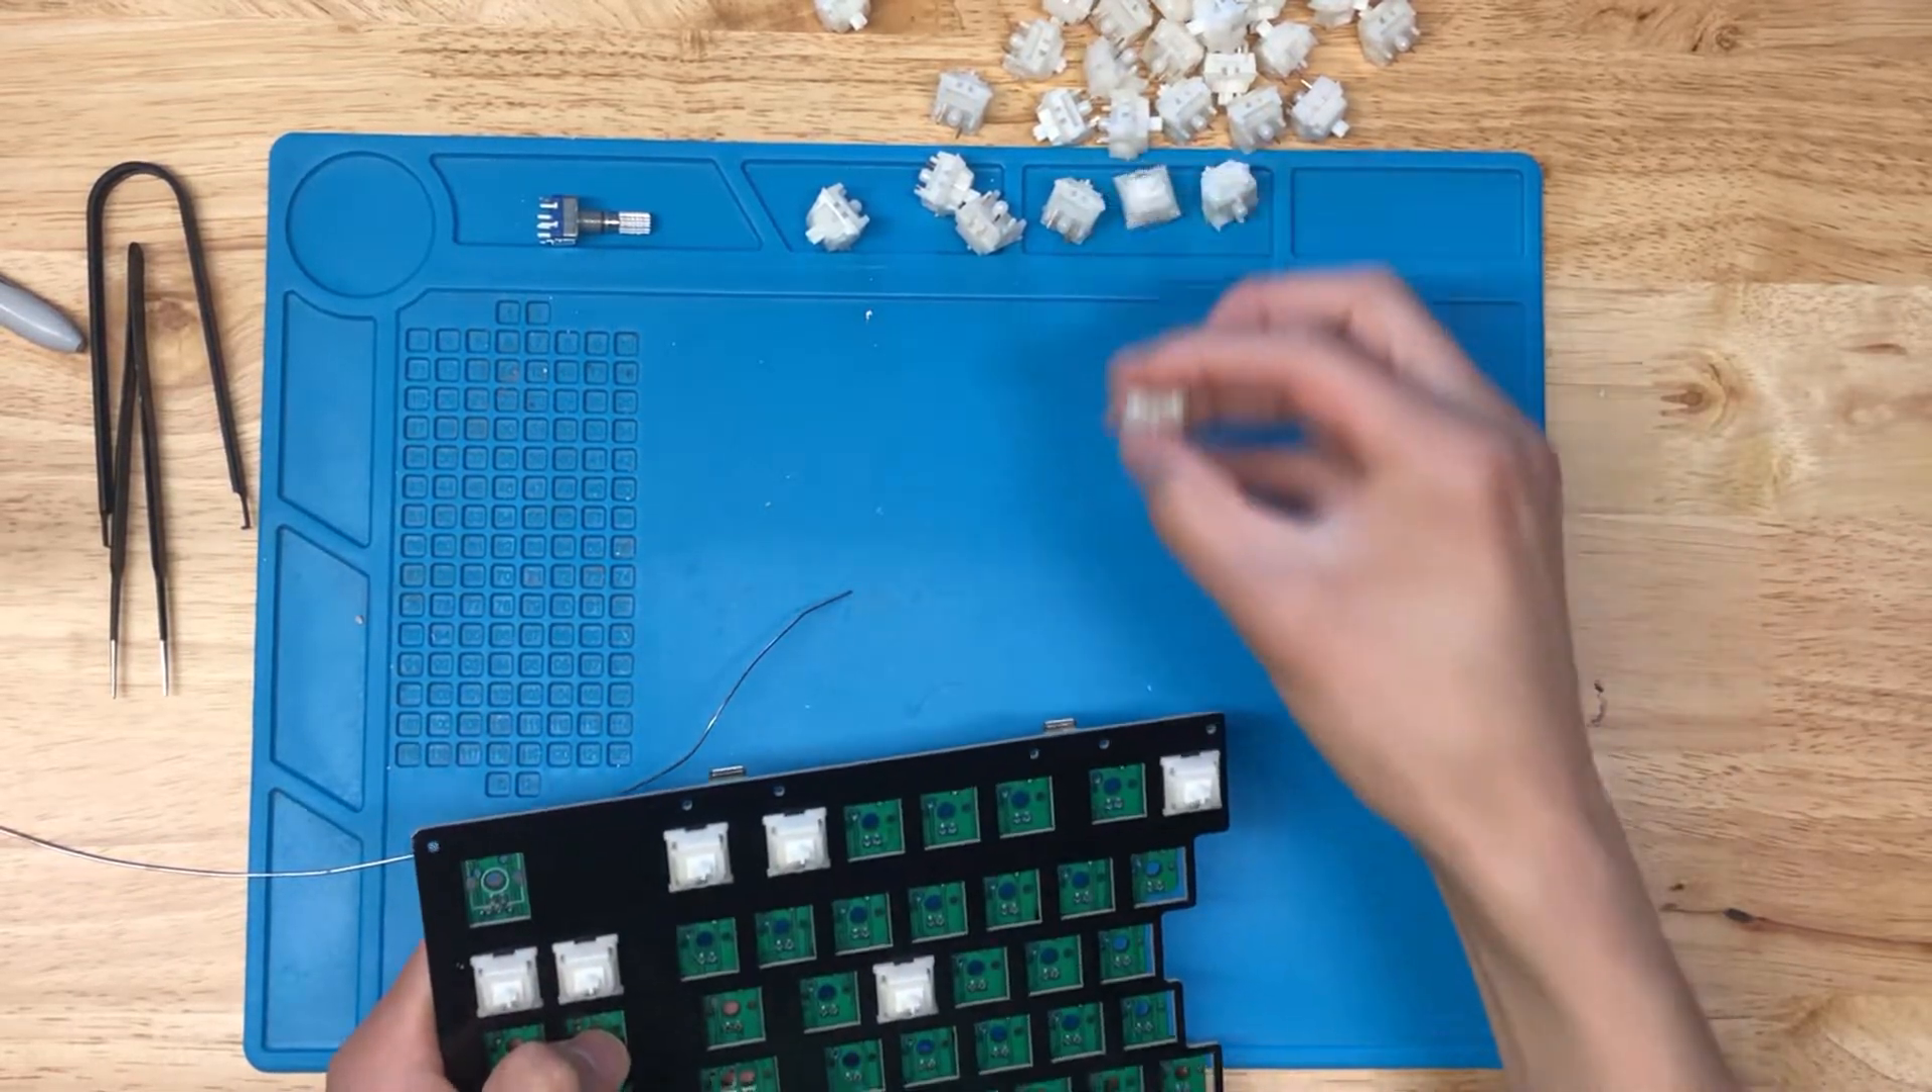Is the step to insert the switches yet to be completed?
Yes.